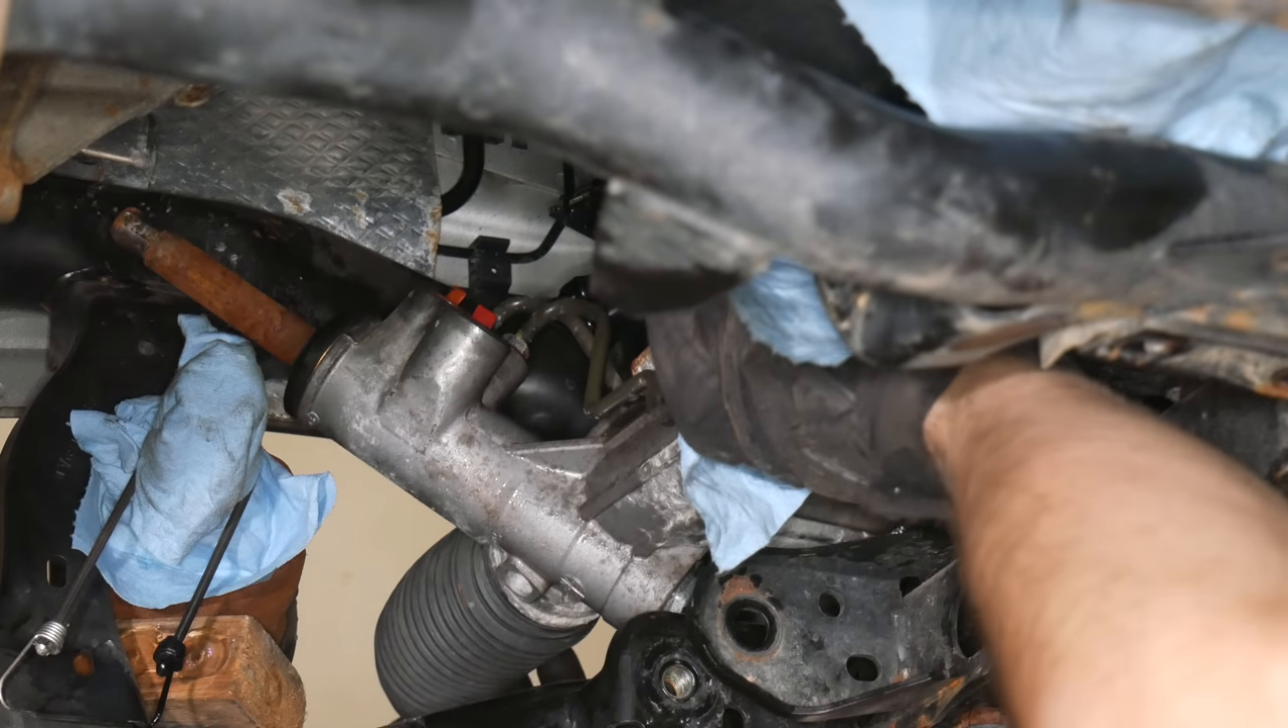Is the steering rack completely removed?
No.